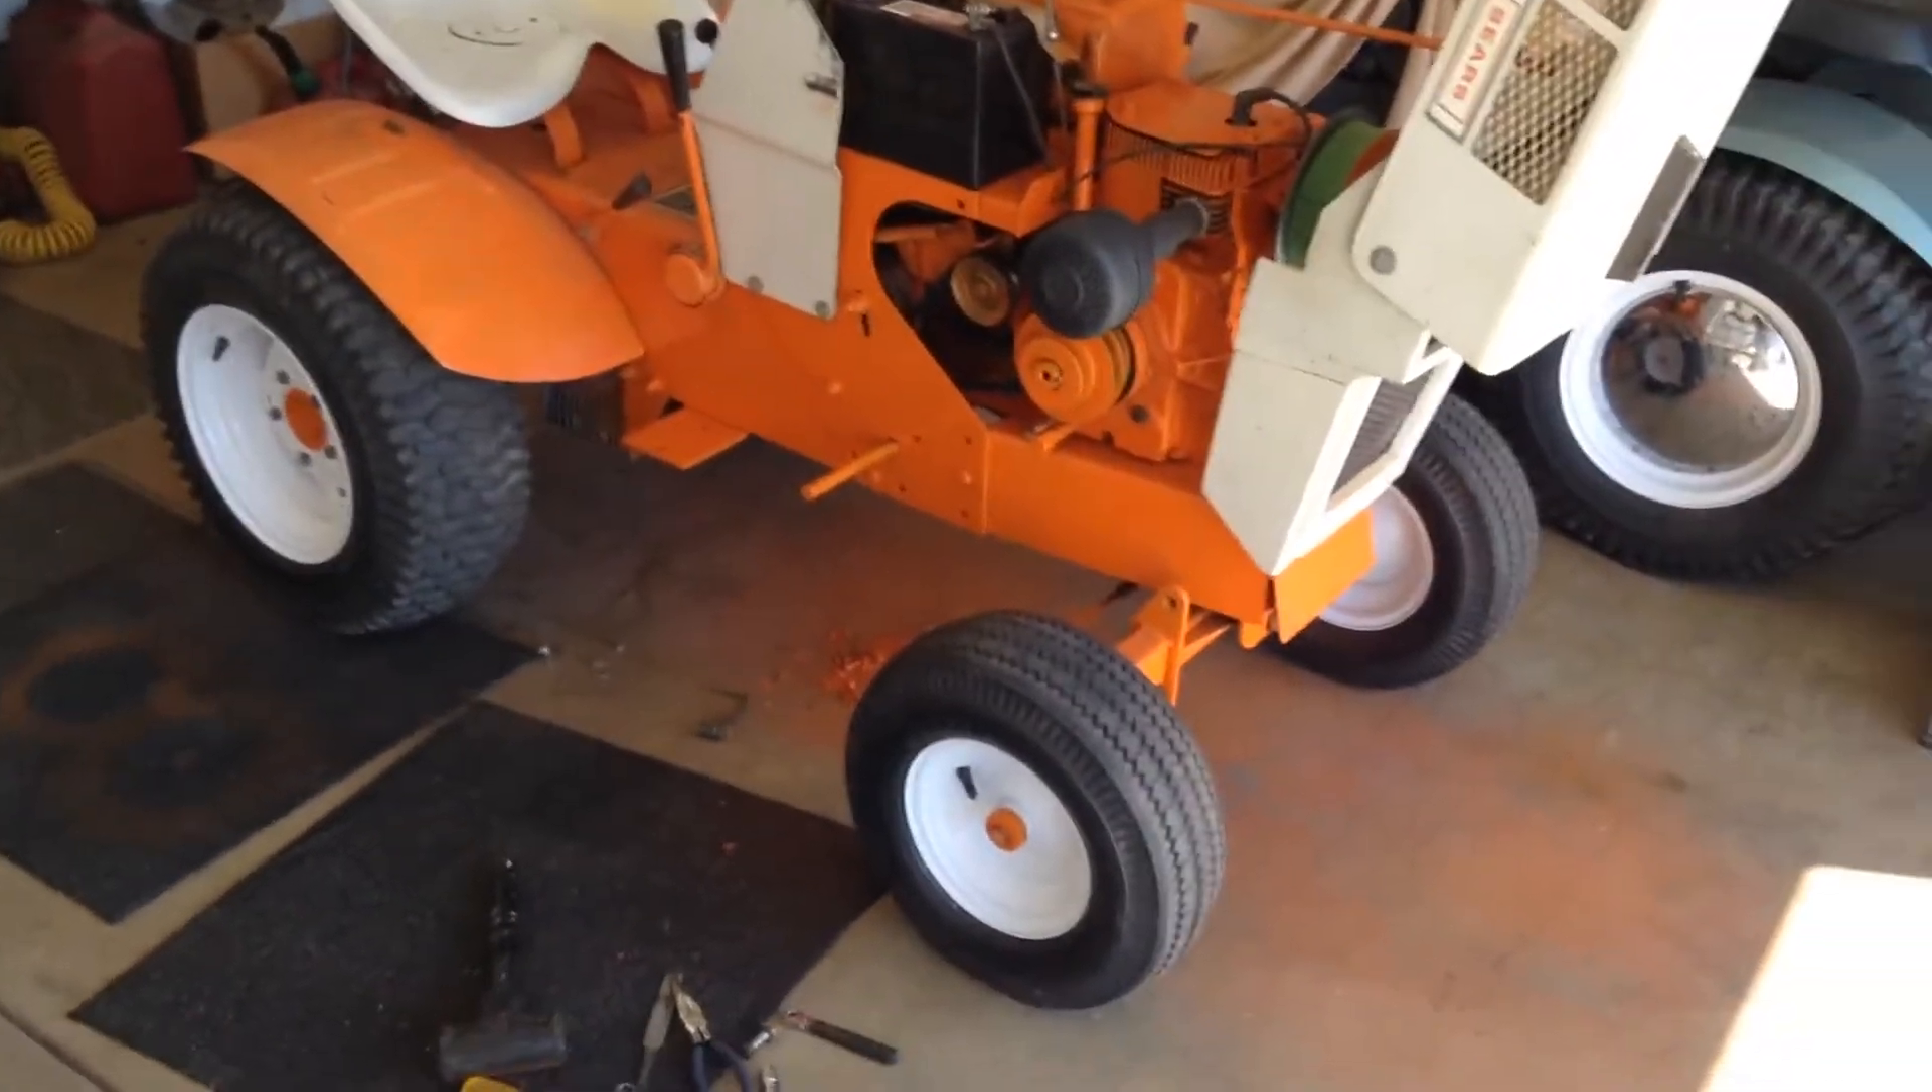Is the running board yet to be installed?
Yes.